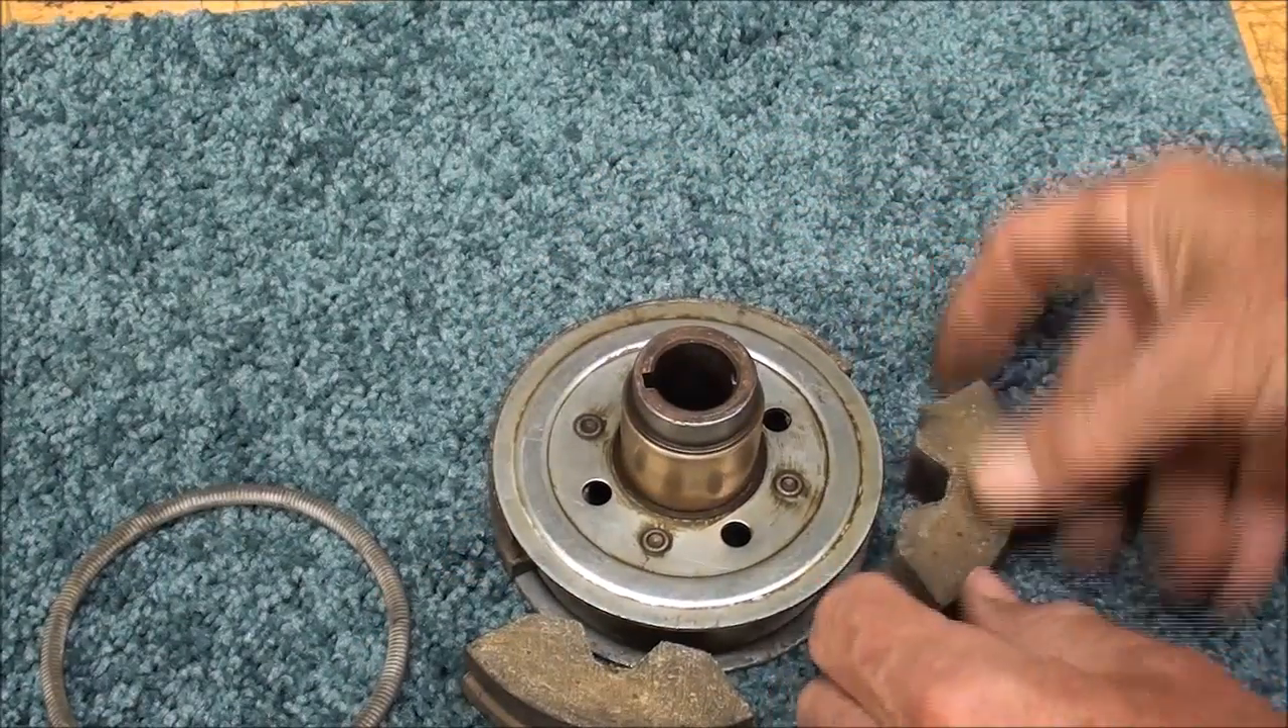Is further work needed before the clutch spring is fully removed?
No.